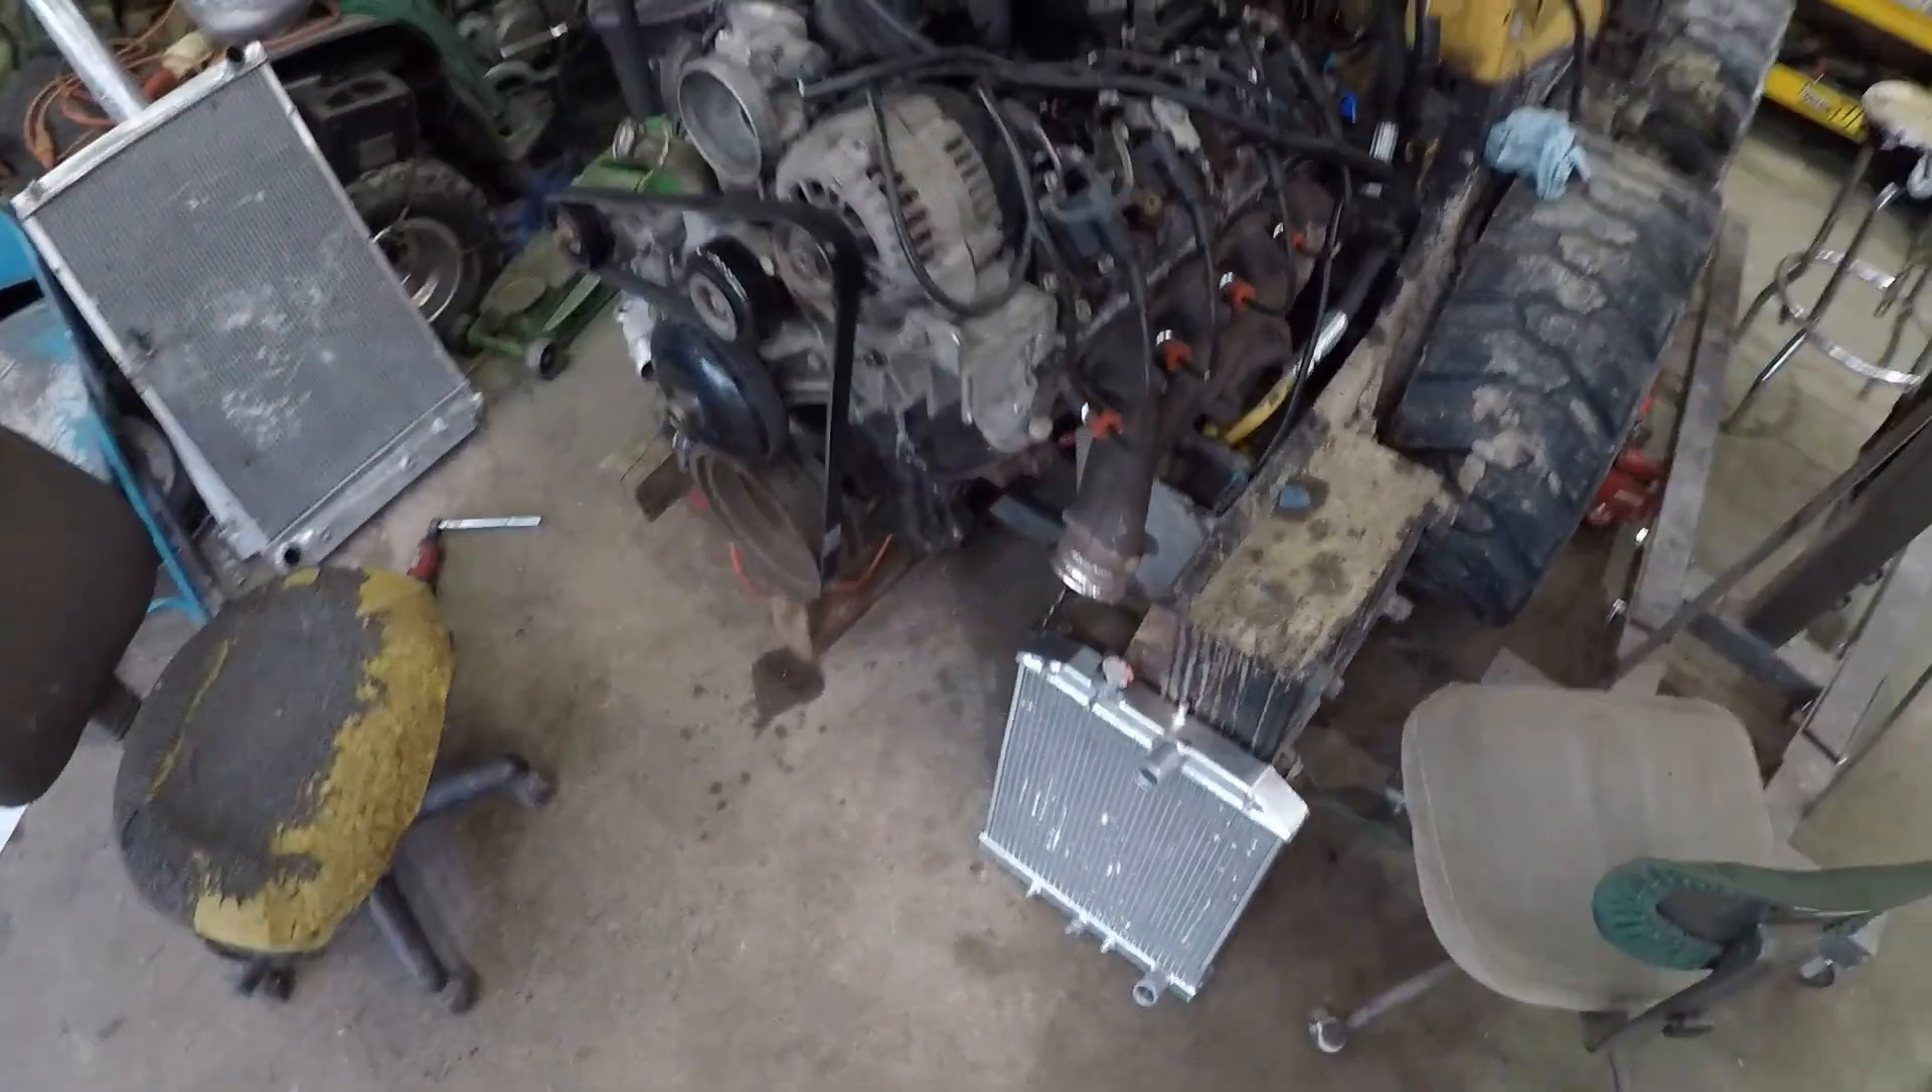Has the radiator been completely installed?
No.